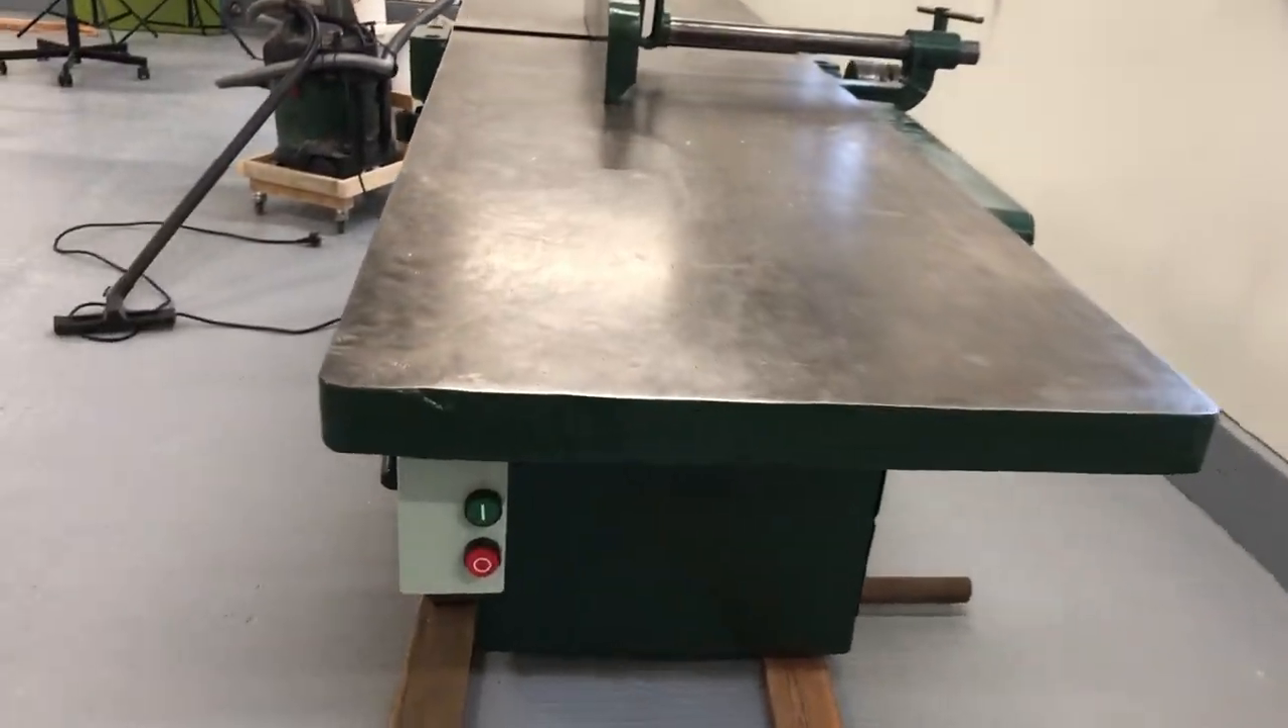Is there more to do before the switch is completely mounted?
No.